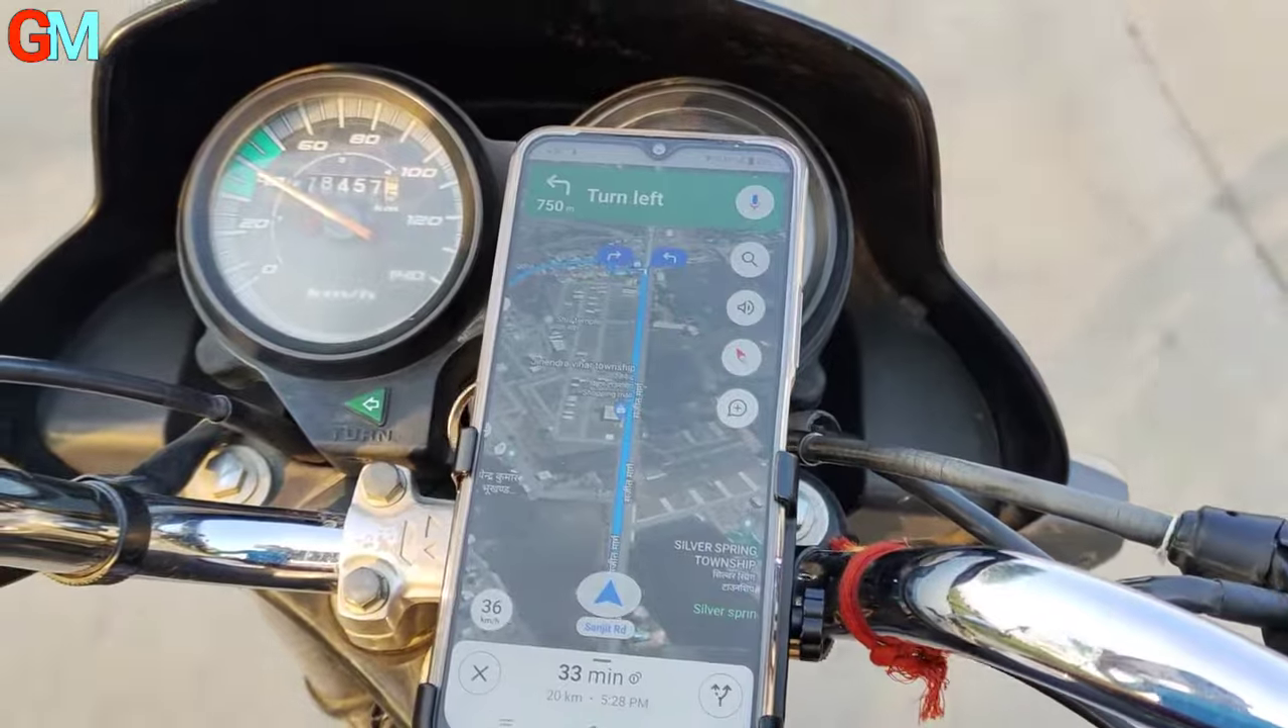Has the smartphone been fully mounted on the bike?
Yes.